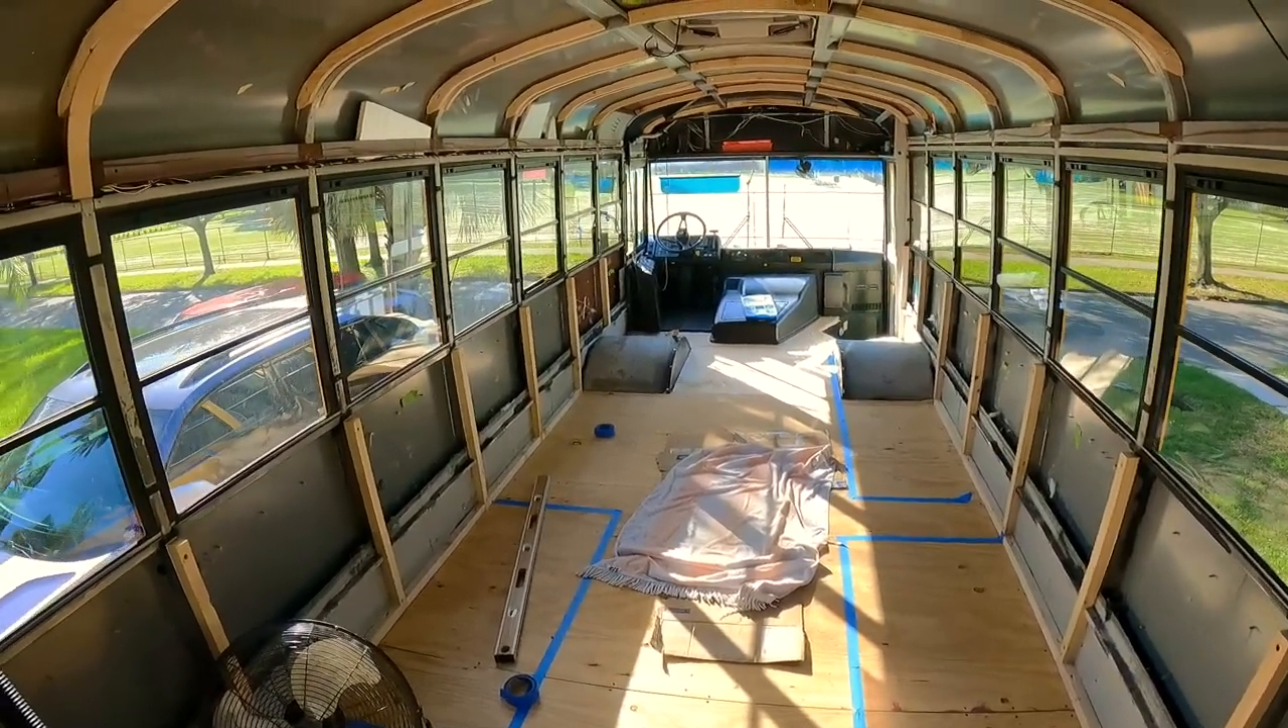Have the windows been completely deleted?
No.